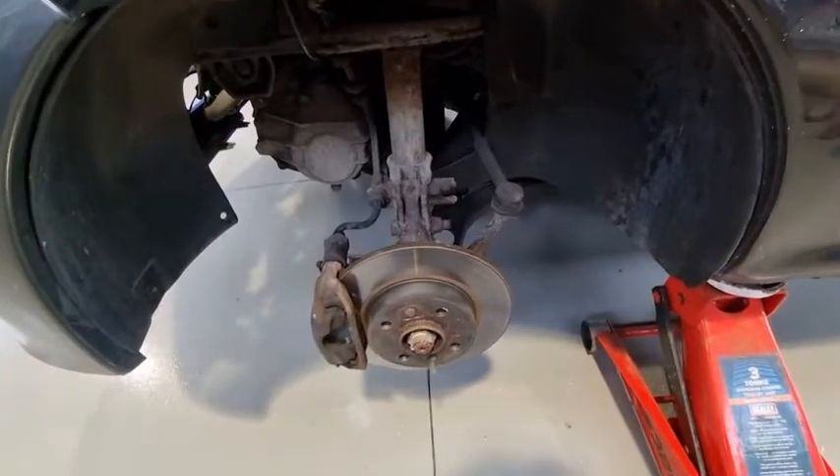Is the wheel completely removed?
Yes.